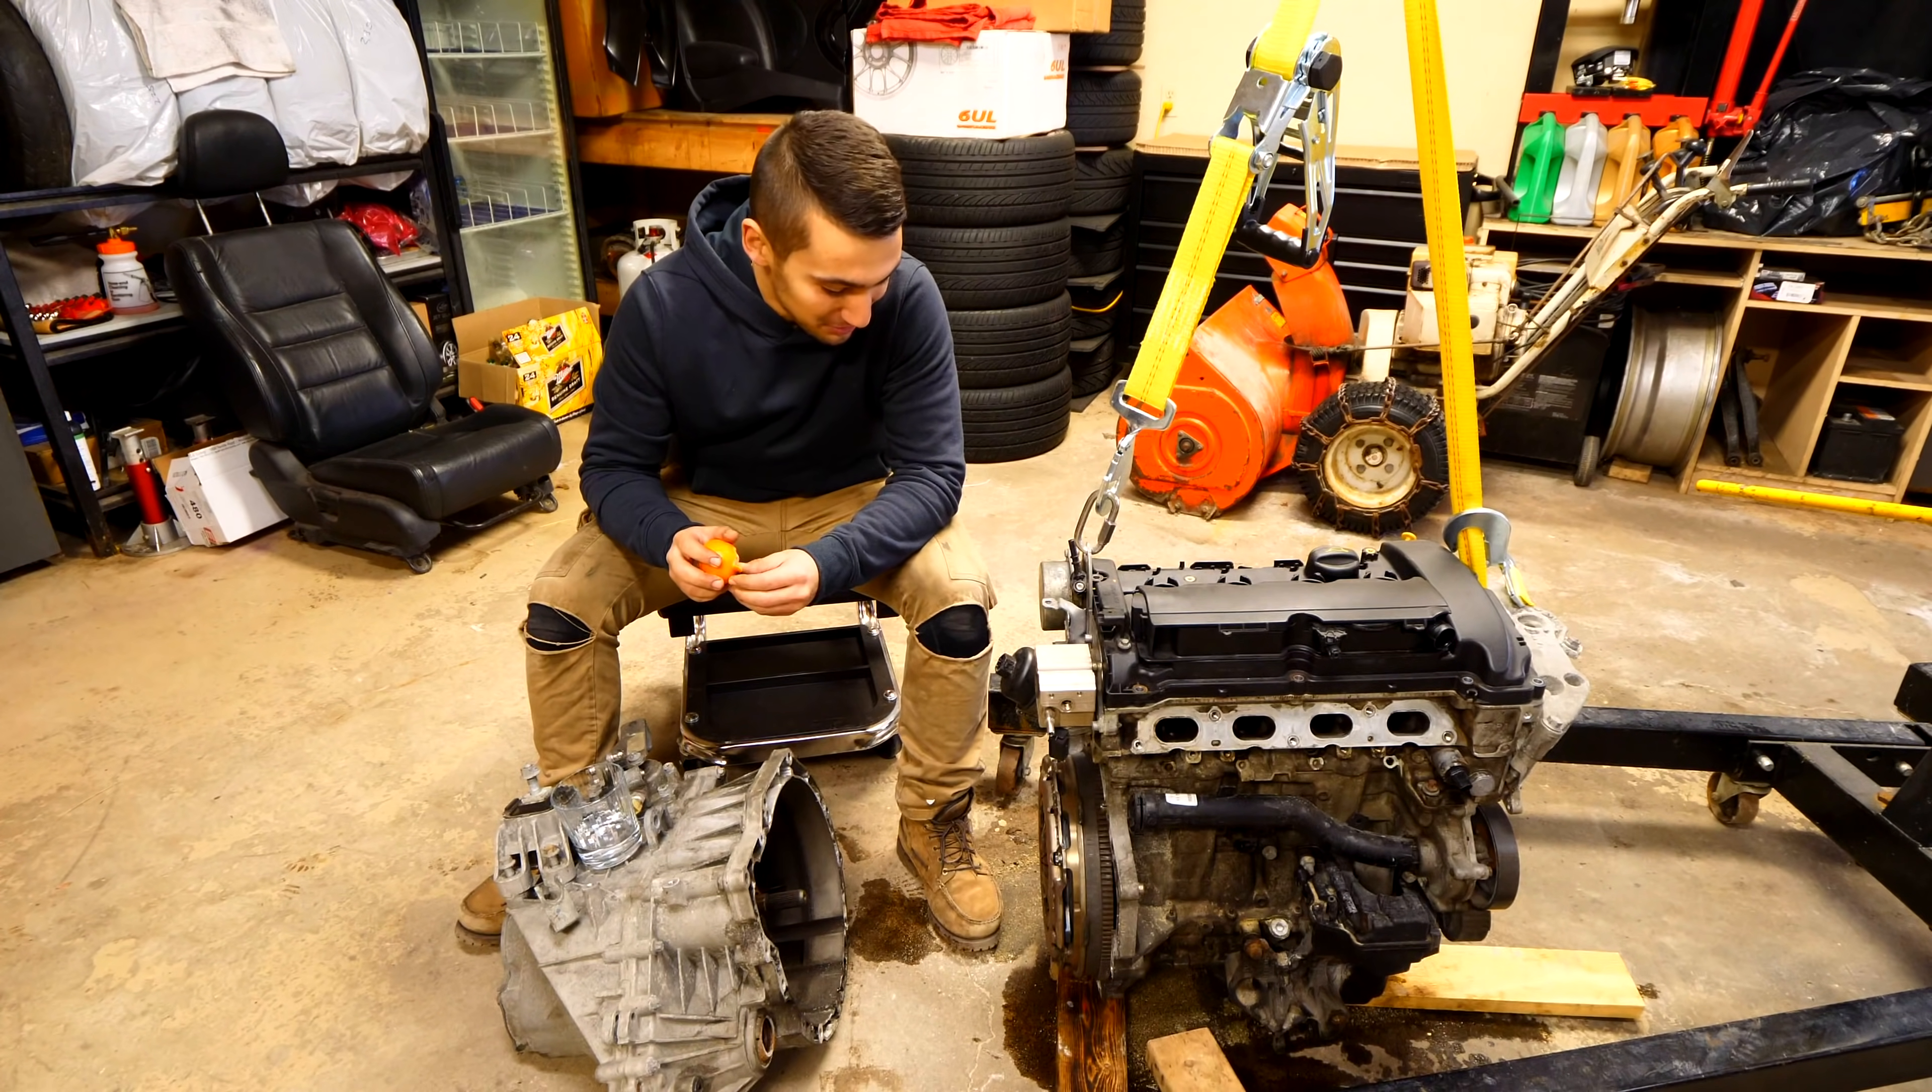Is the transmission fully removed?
Yes.